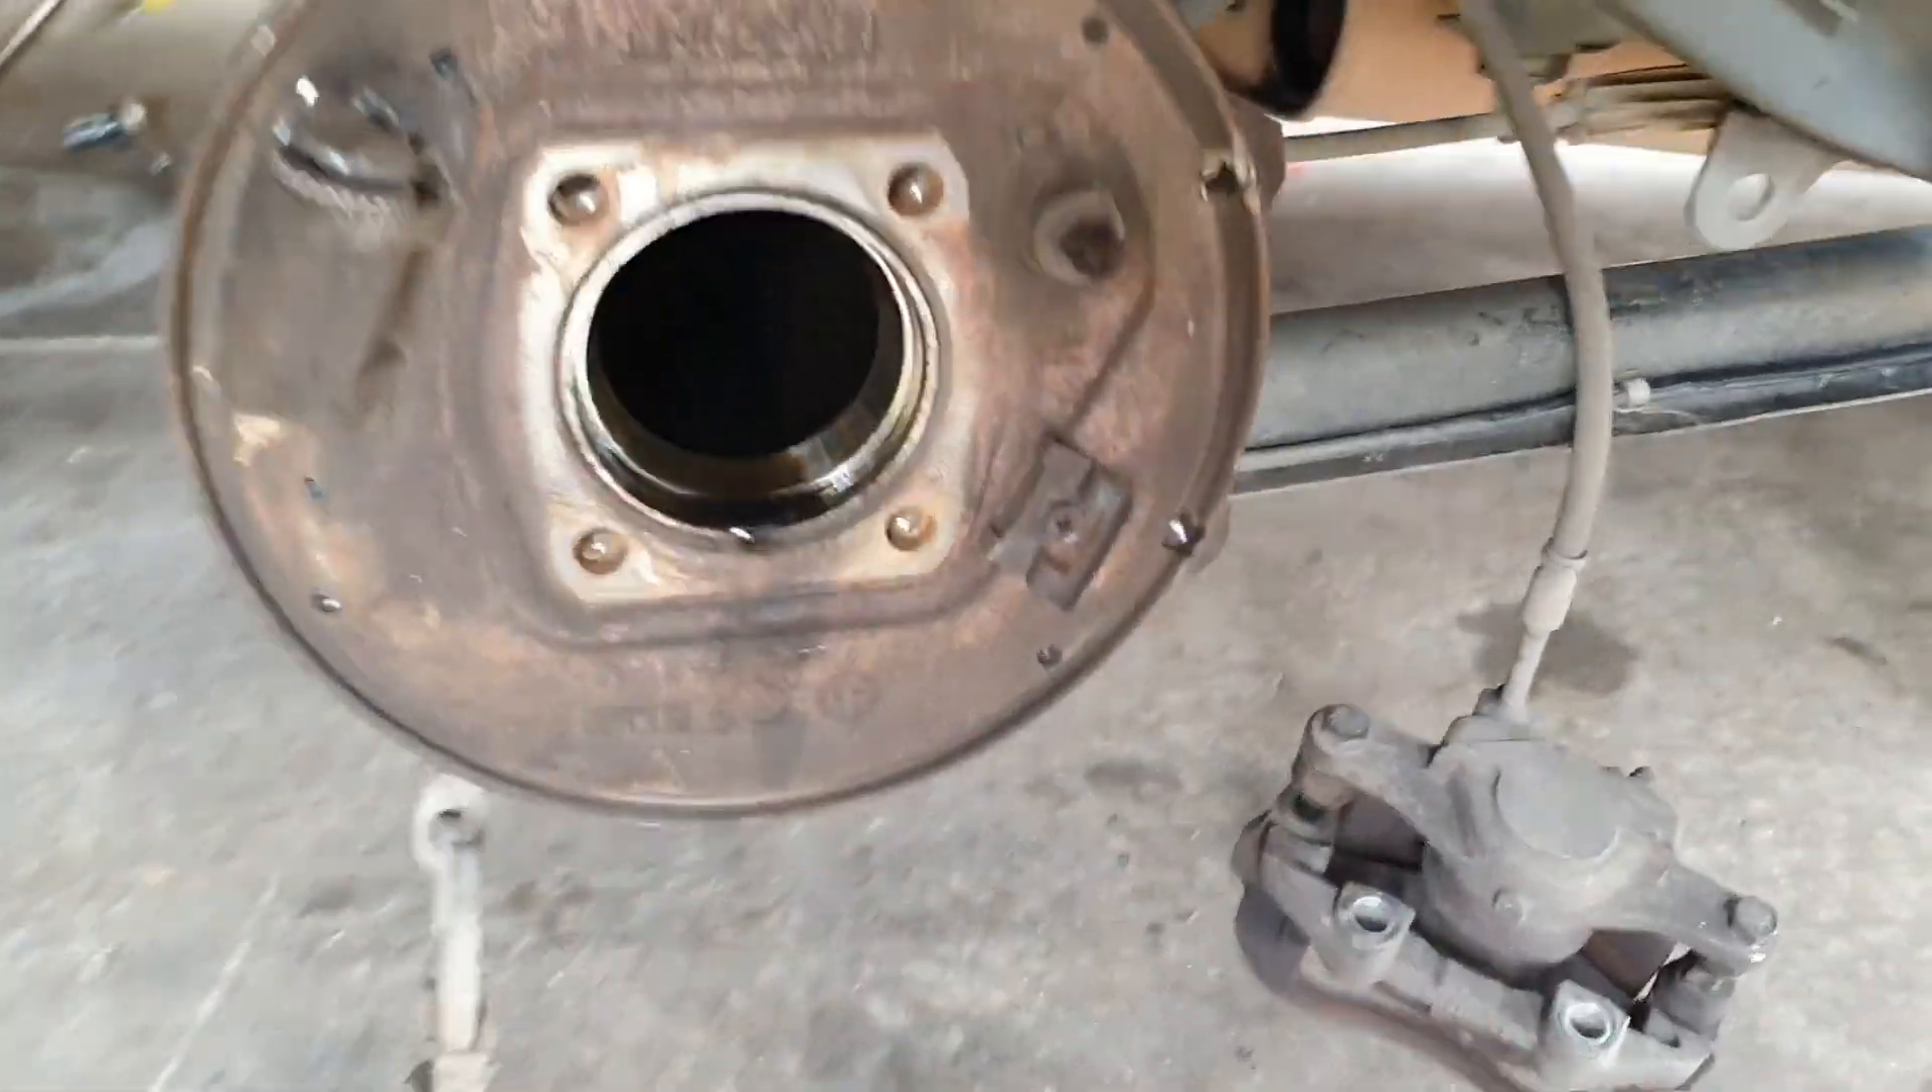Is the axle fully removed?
Yes.